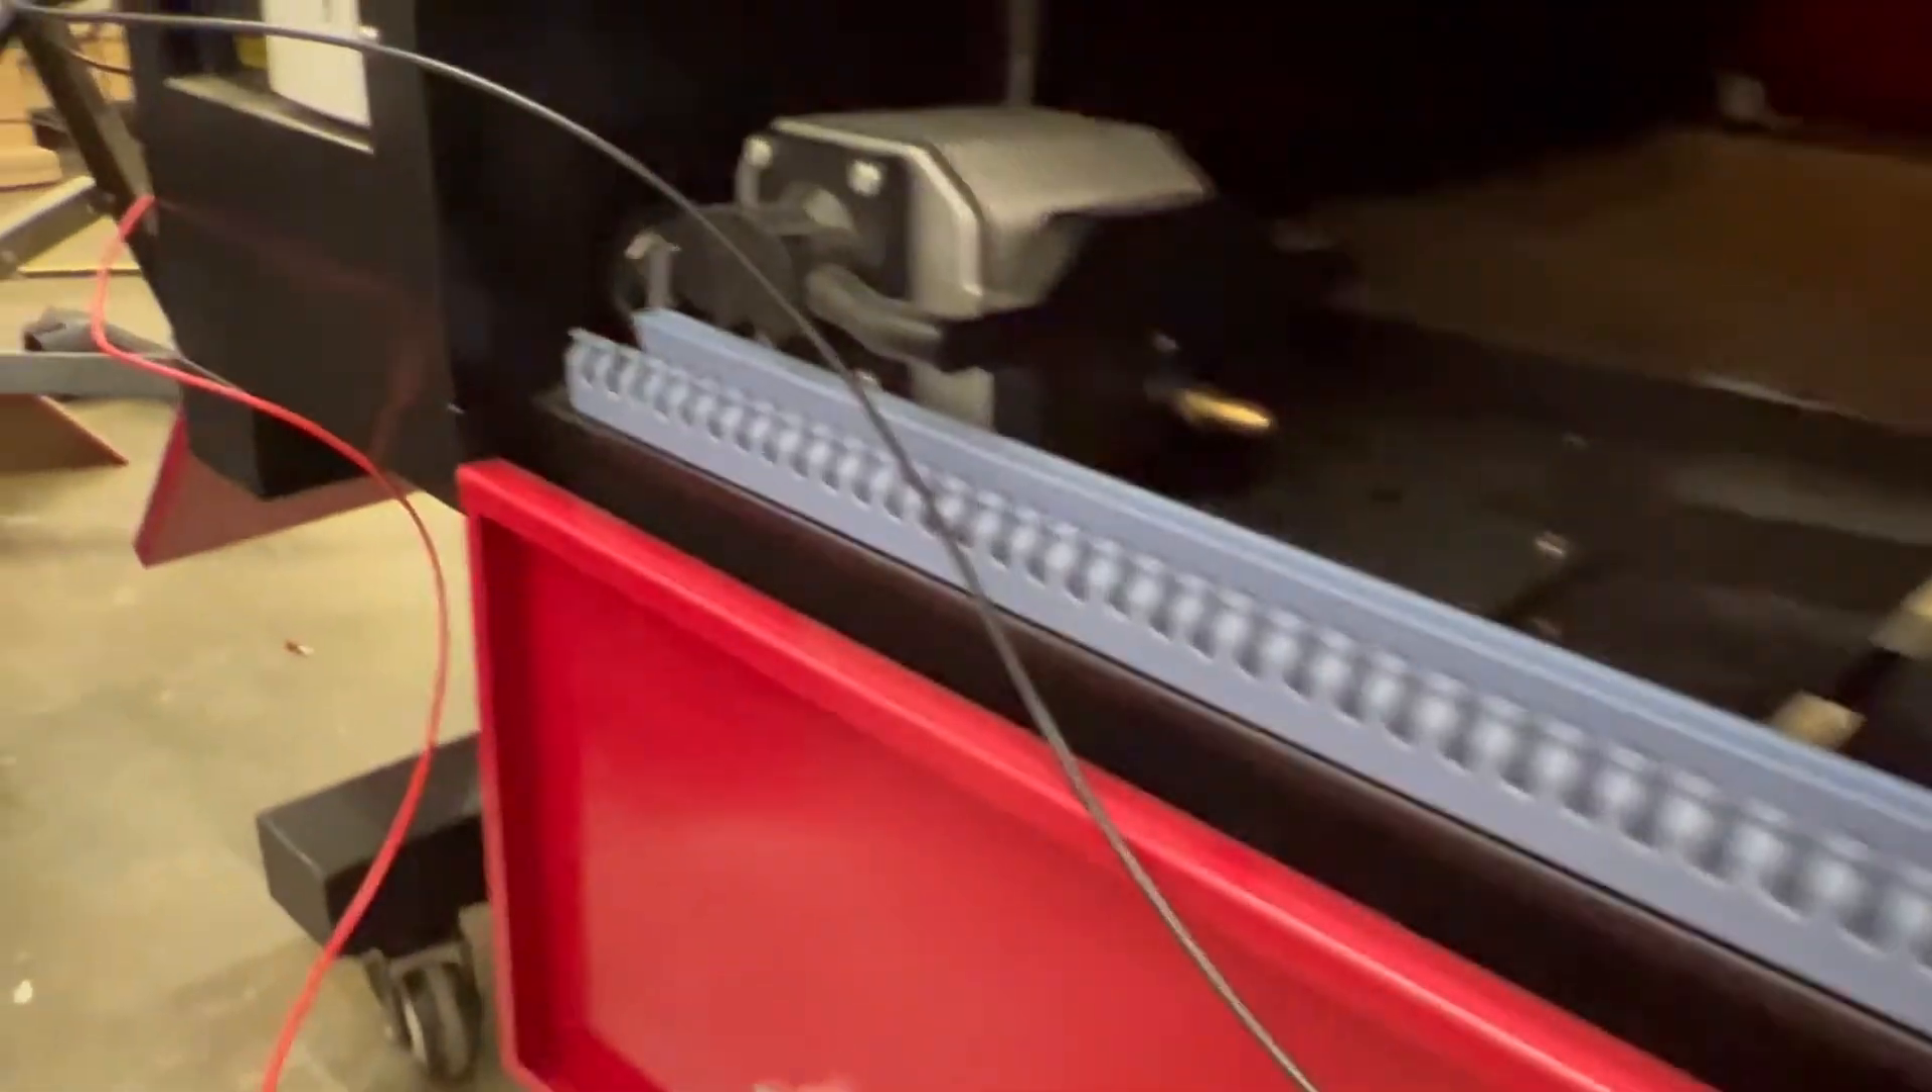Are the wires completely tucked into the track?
No.